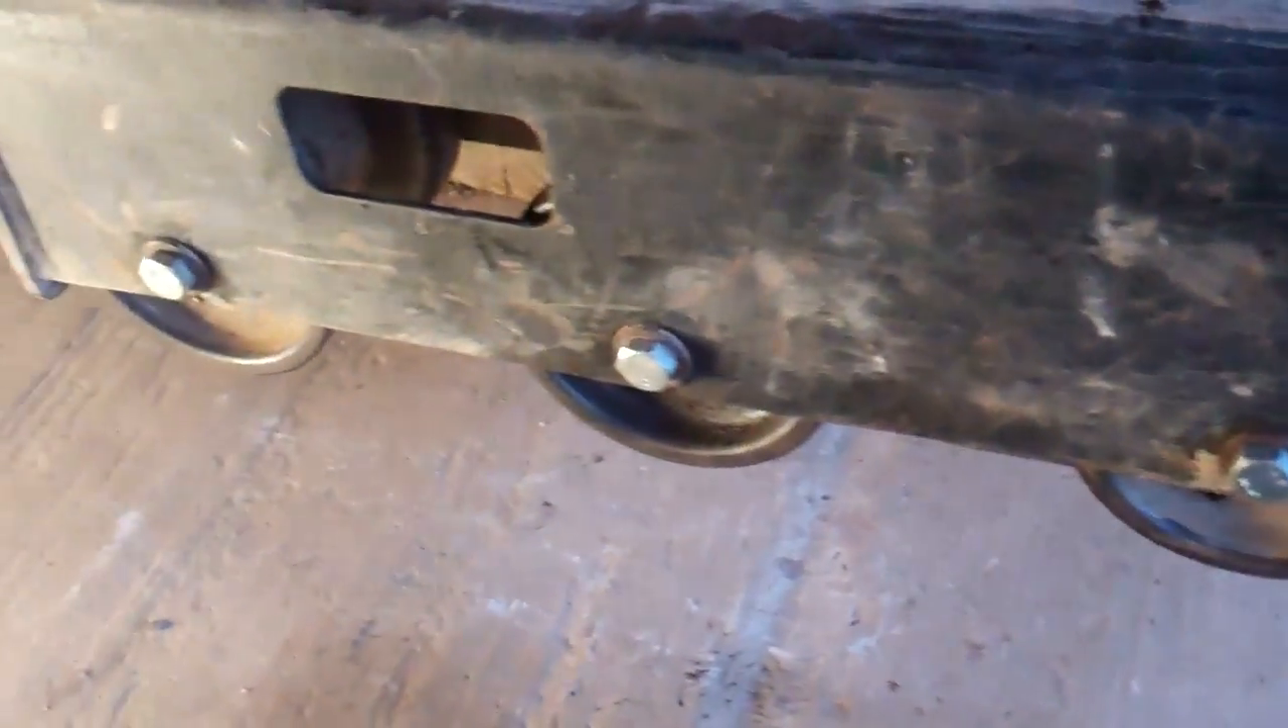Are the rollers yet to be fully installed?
No.